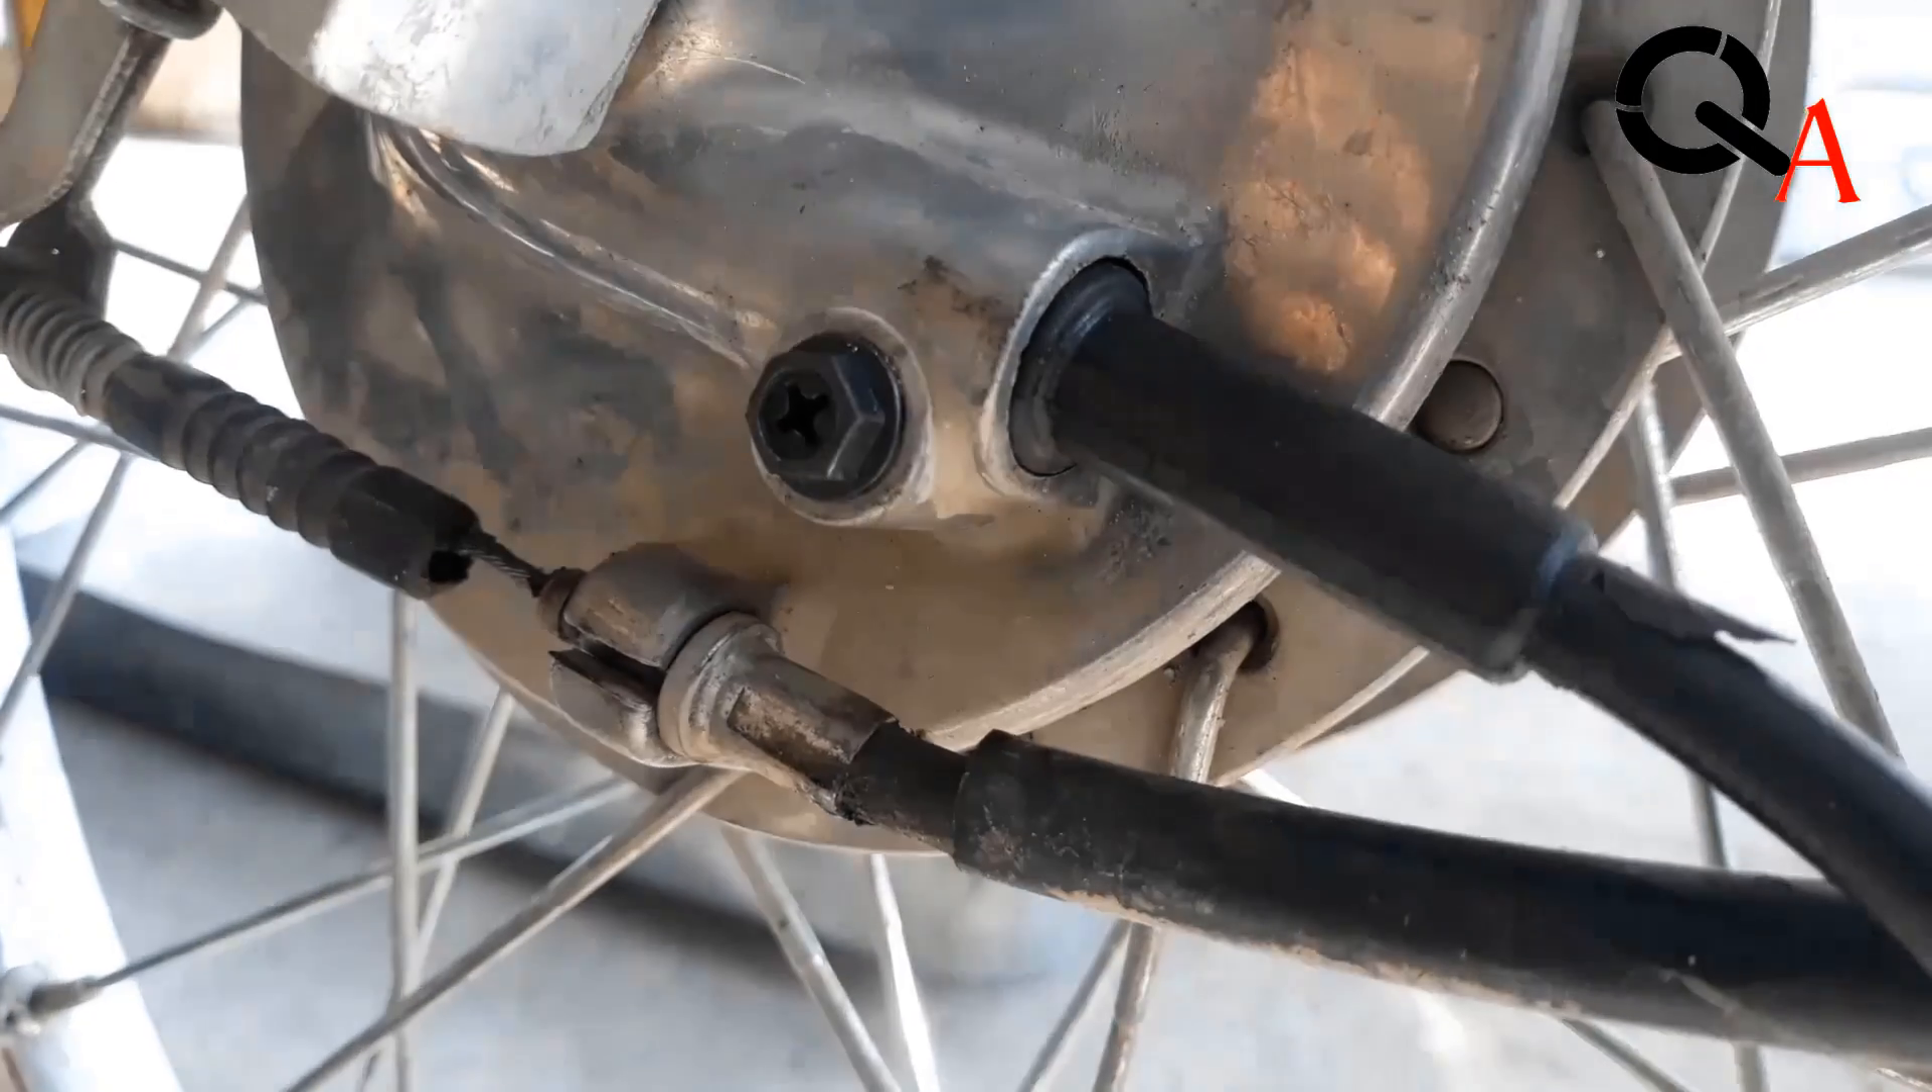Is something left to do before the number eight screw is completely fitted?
No.